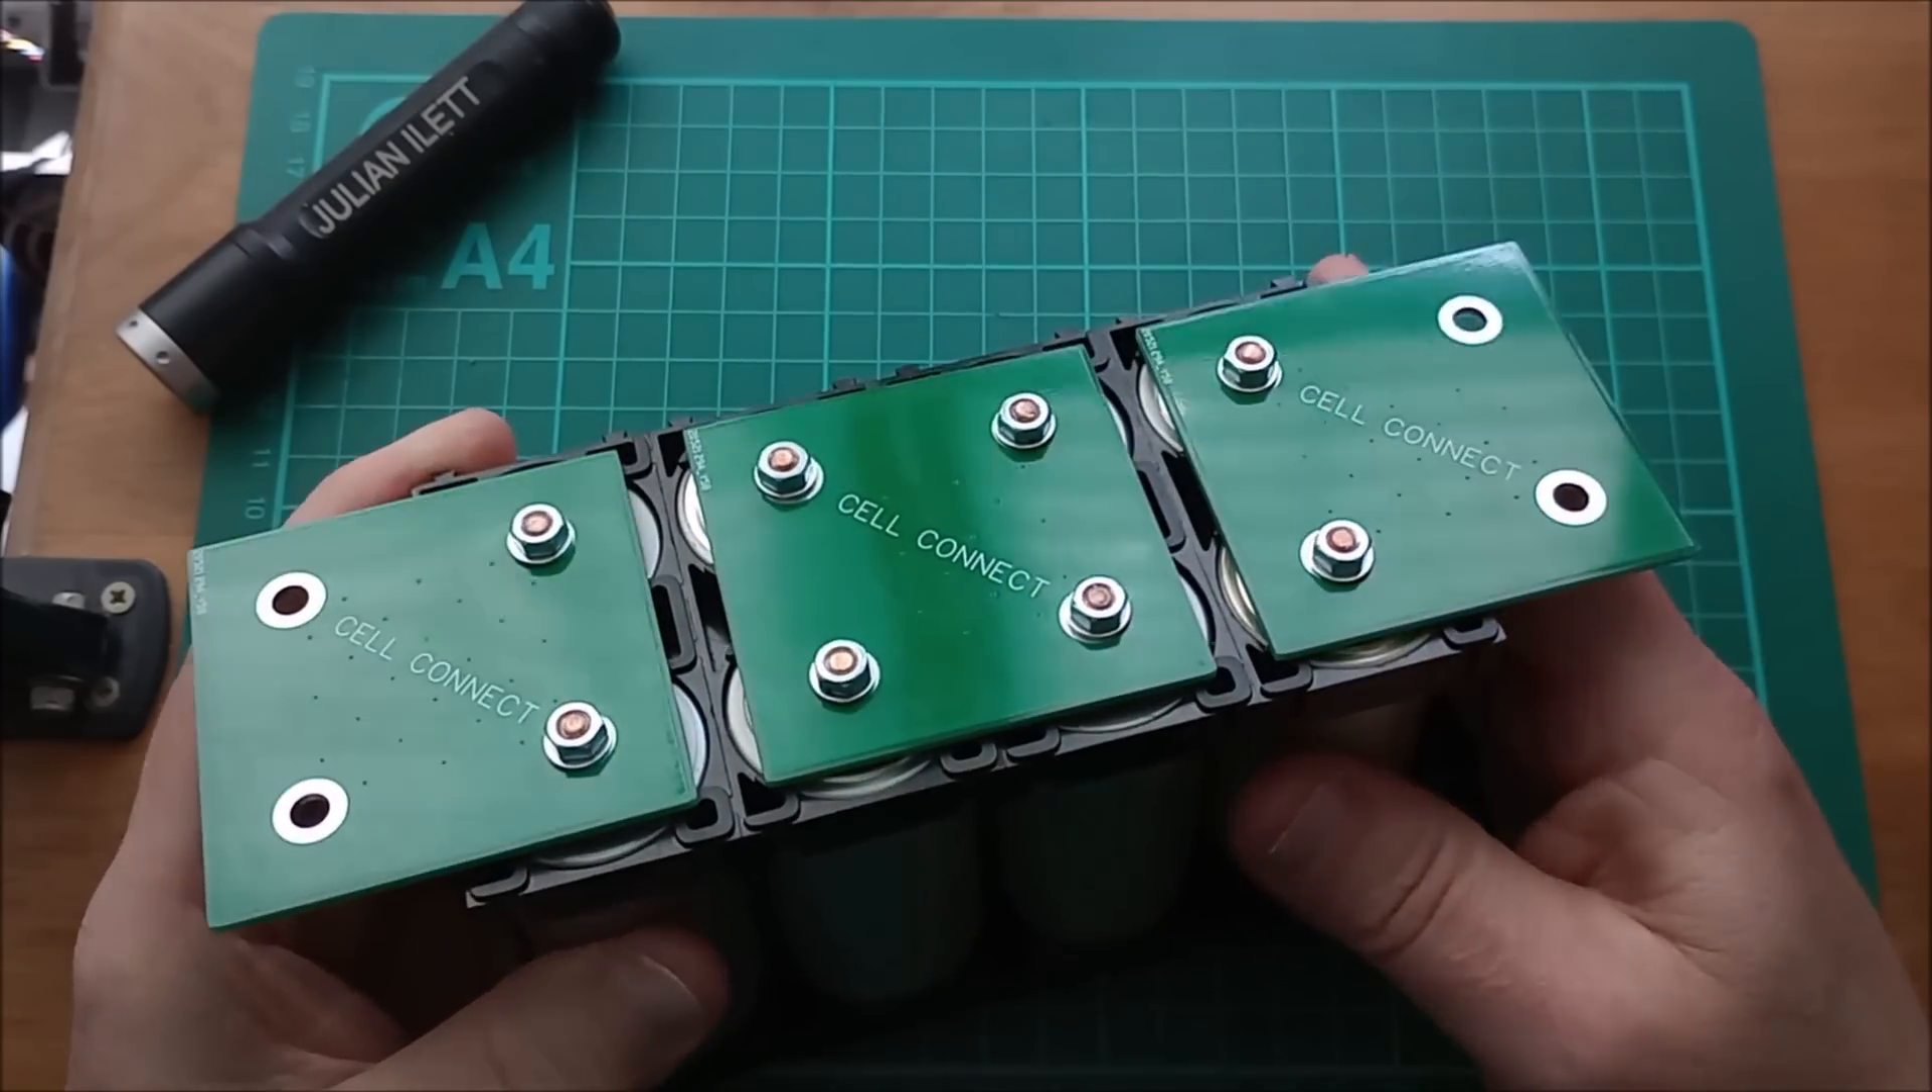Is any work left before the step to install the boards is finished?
No.